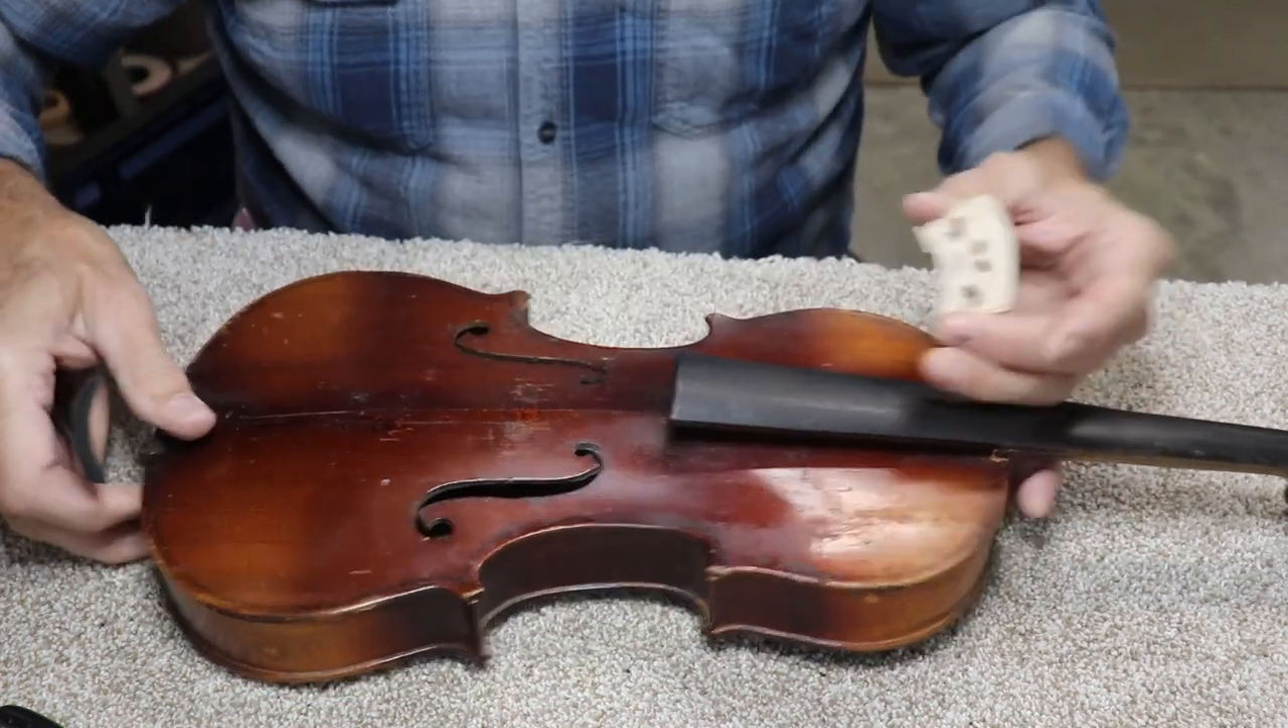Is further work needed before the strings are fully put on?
Yes.